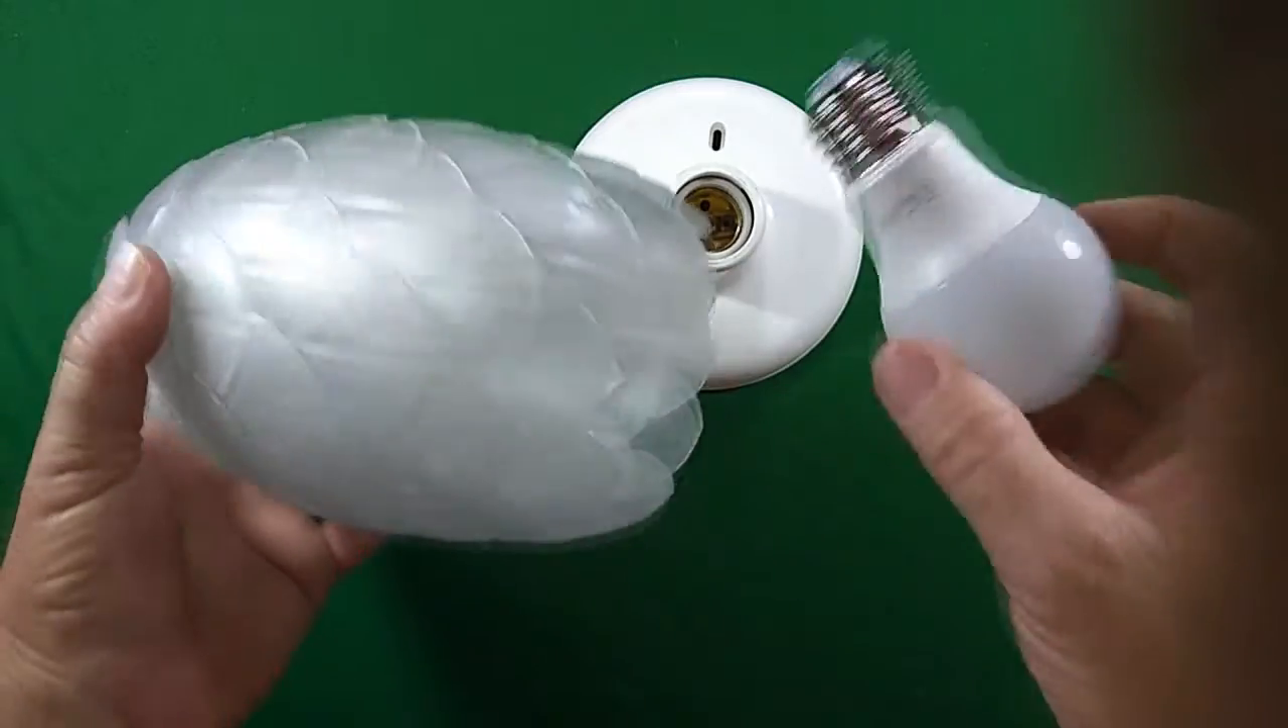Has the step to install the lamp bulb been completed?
No.